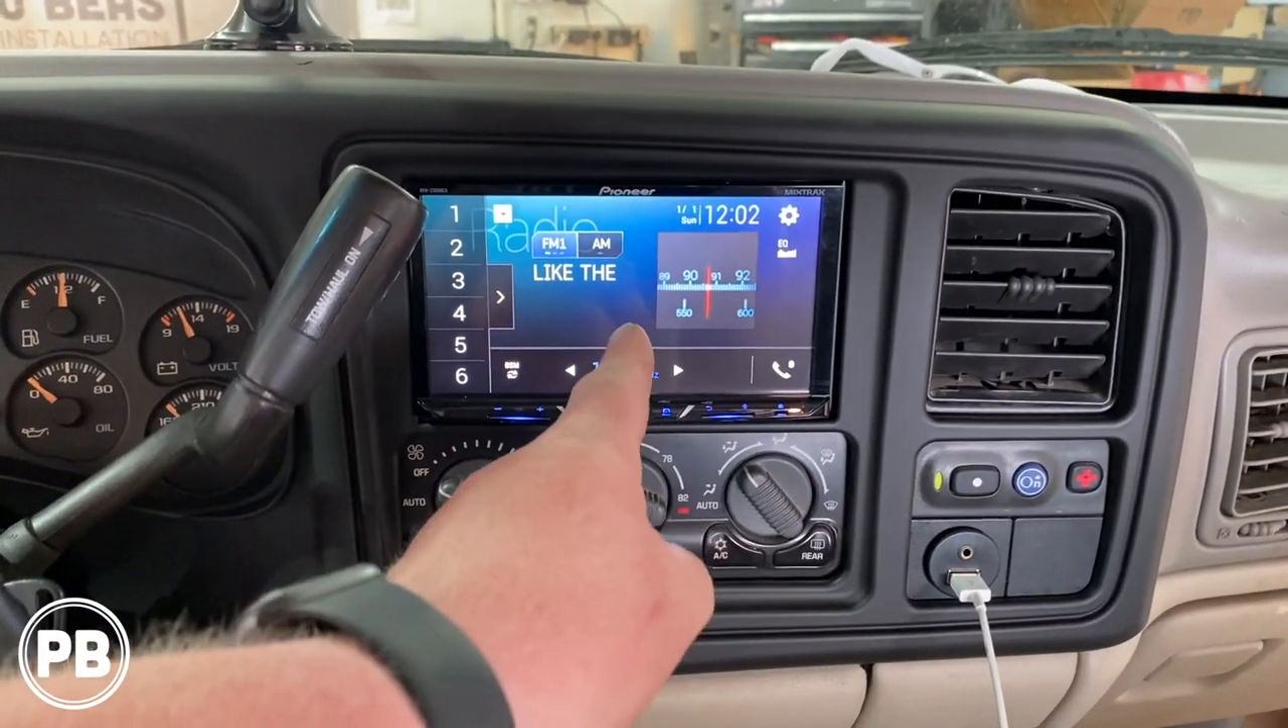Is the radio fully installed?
Yes.